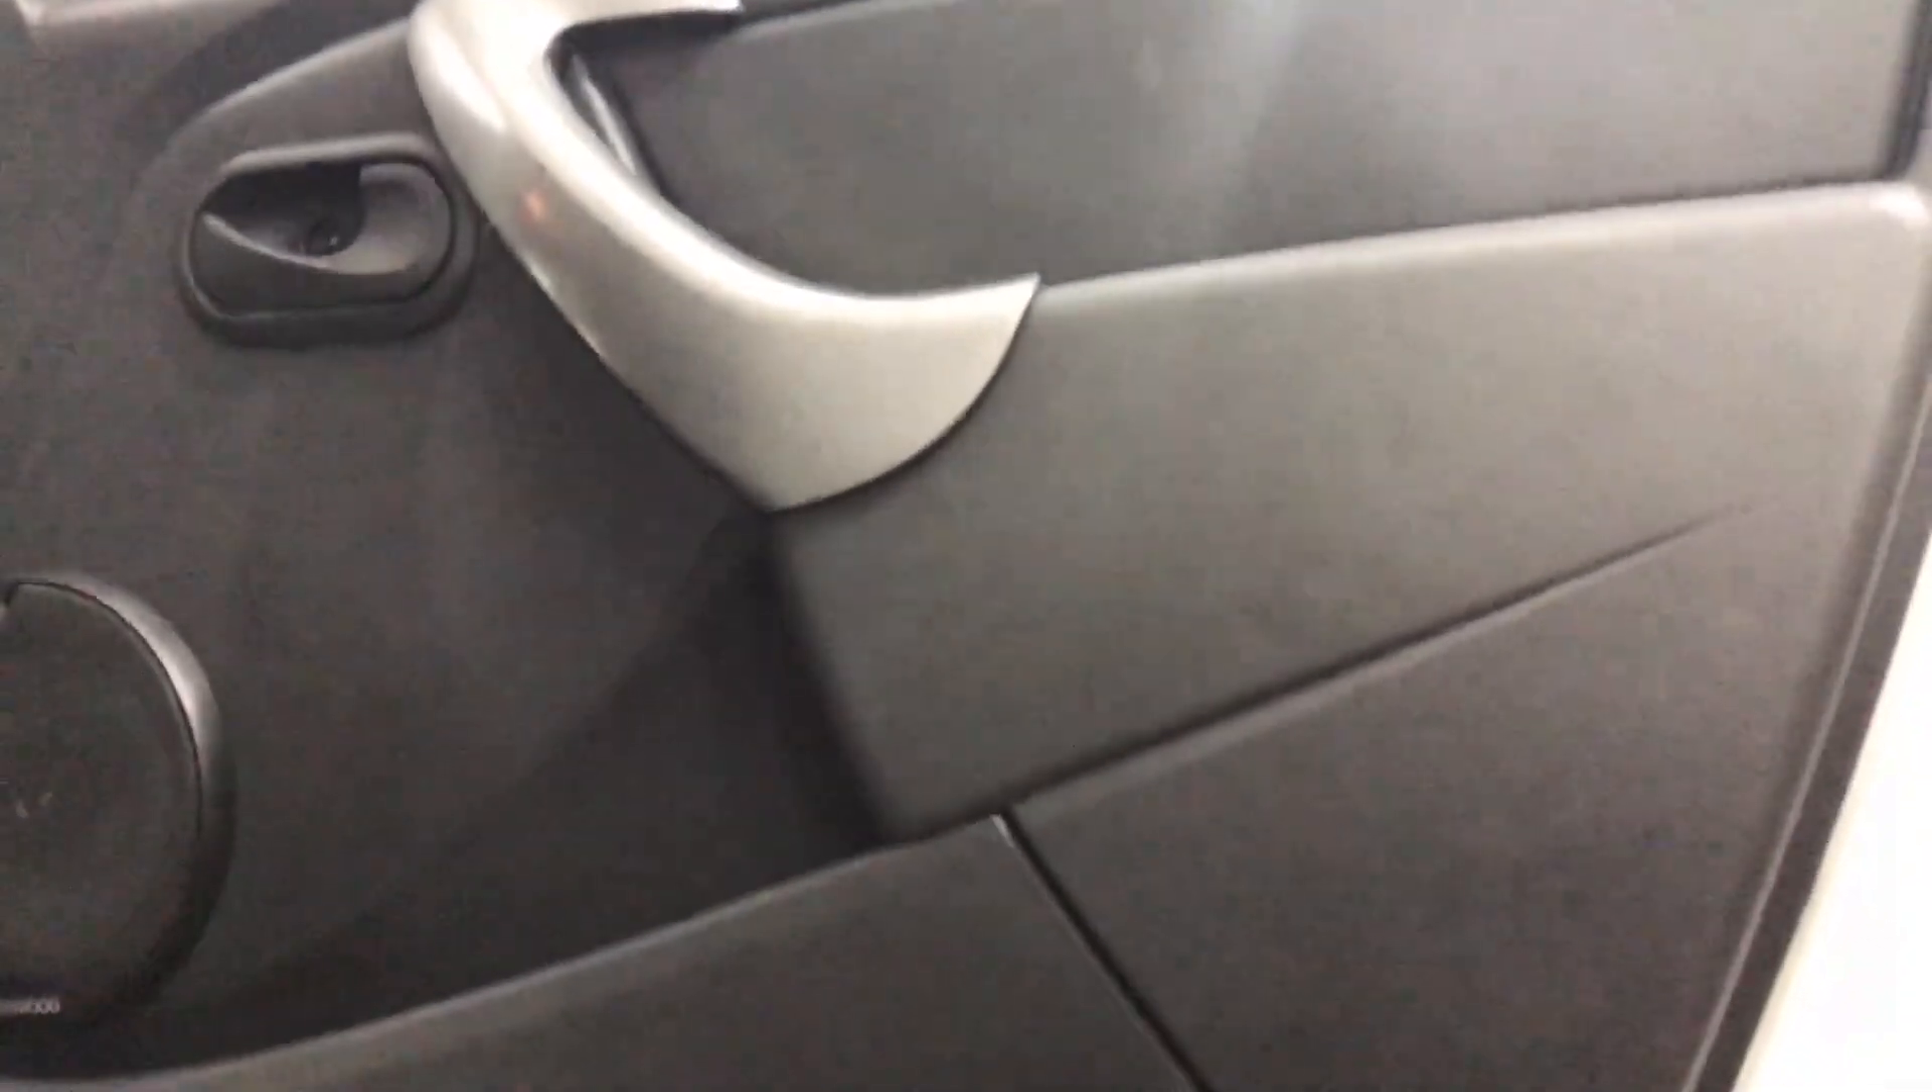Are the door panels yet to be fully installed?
No.